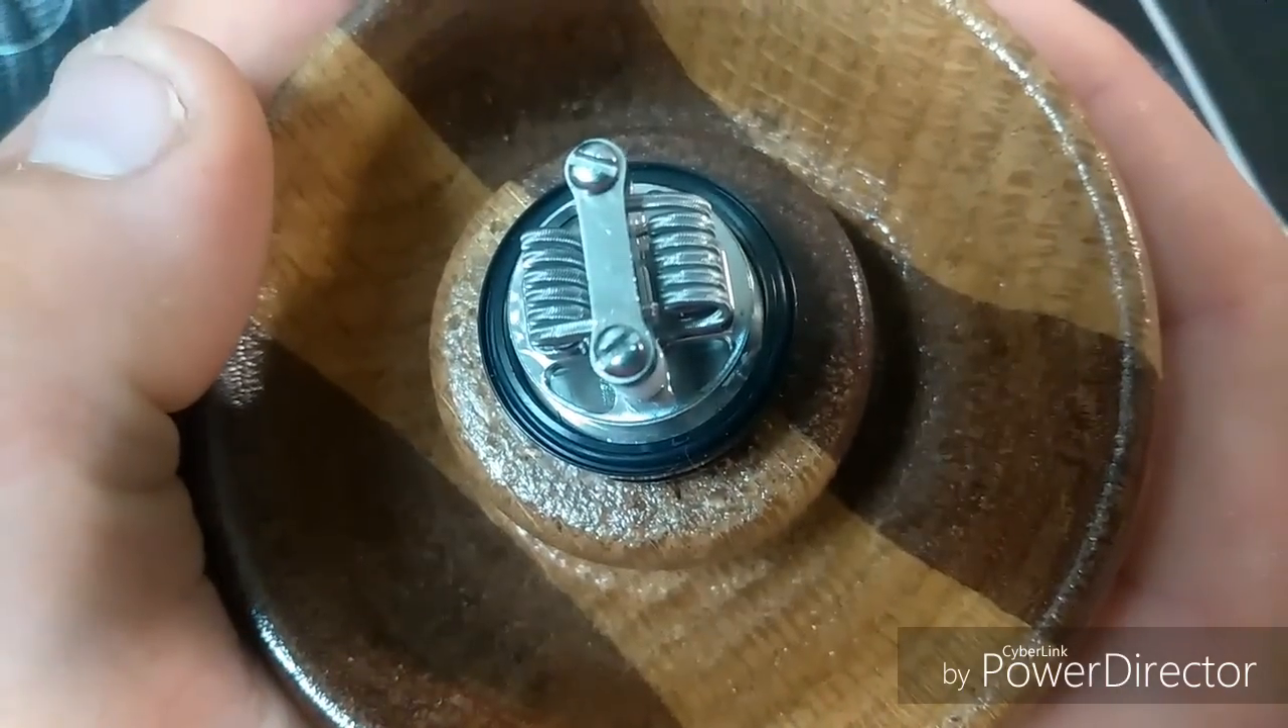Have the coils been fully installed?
Yes.